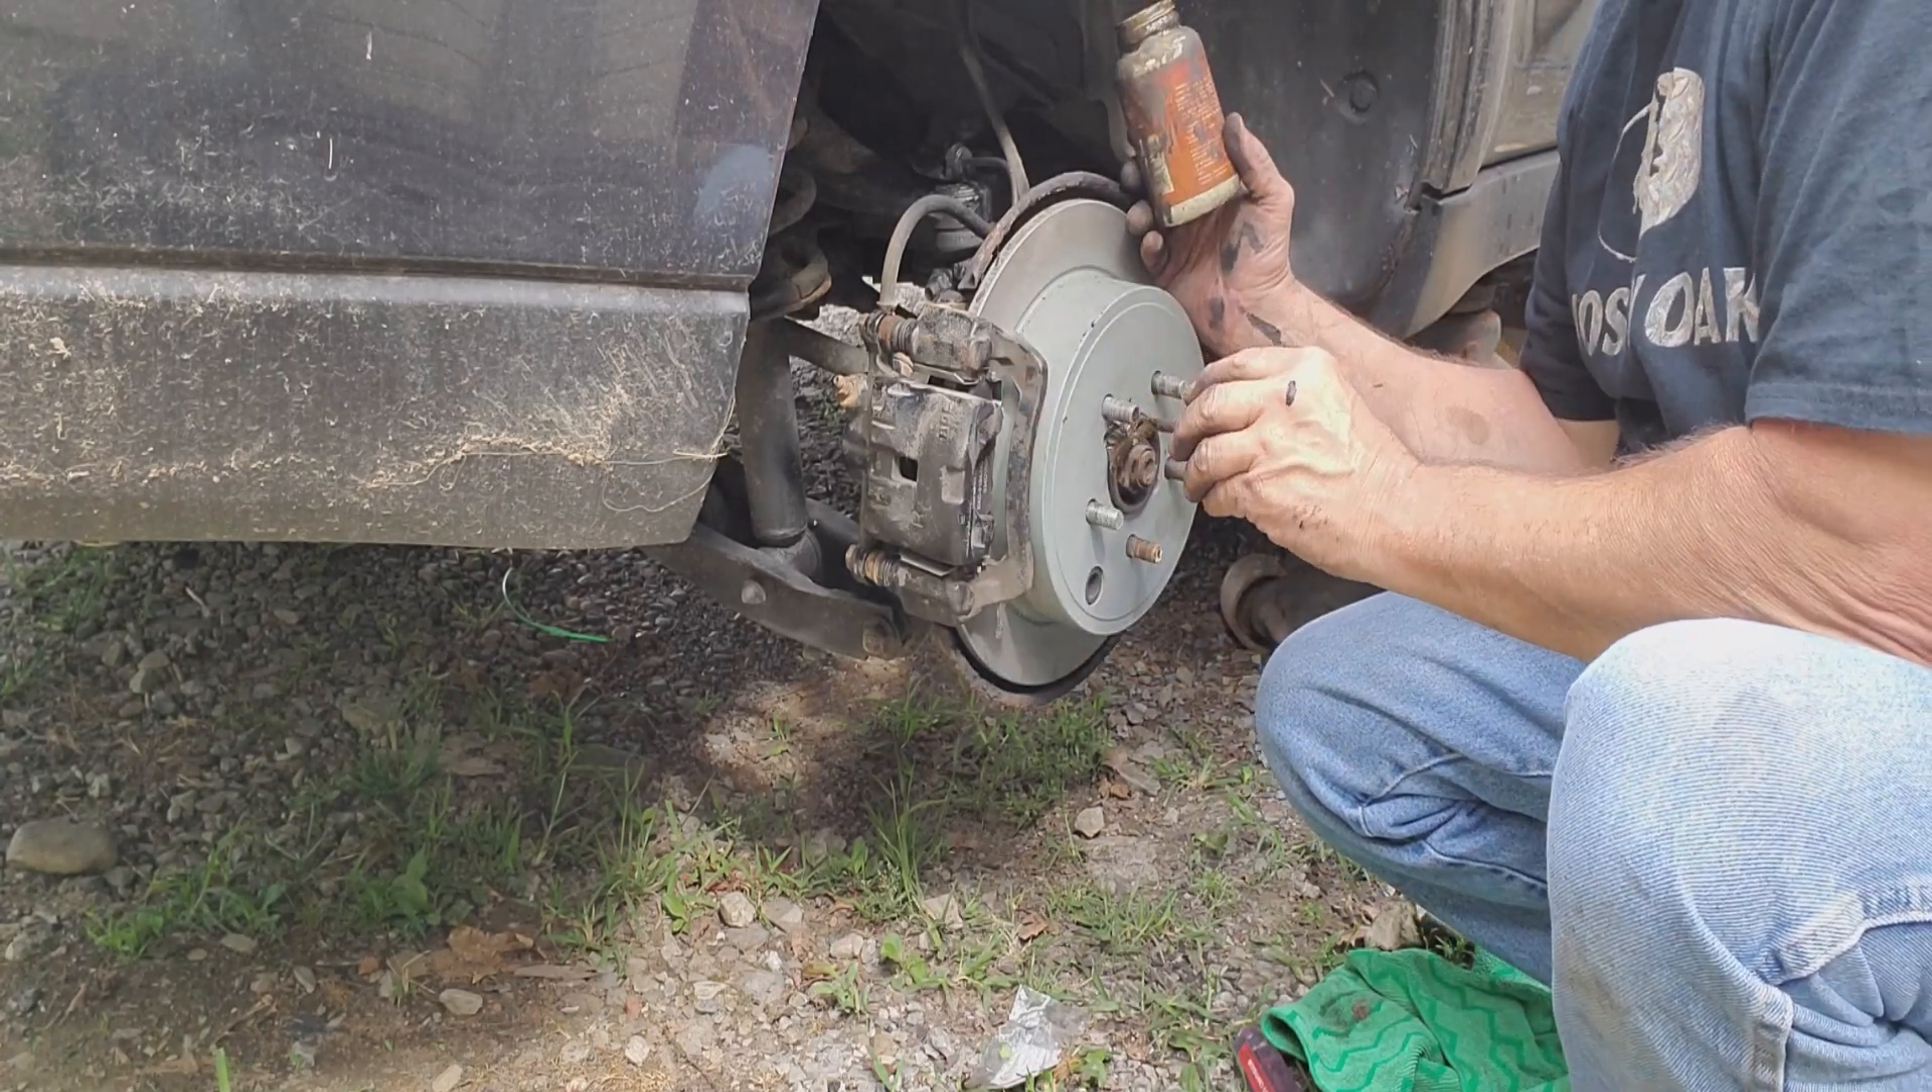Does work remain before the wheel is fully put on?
Yes.